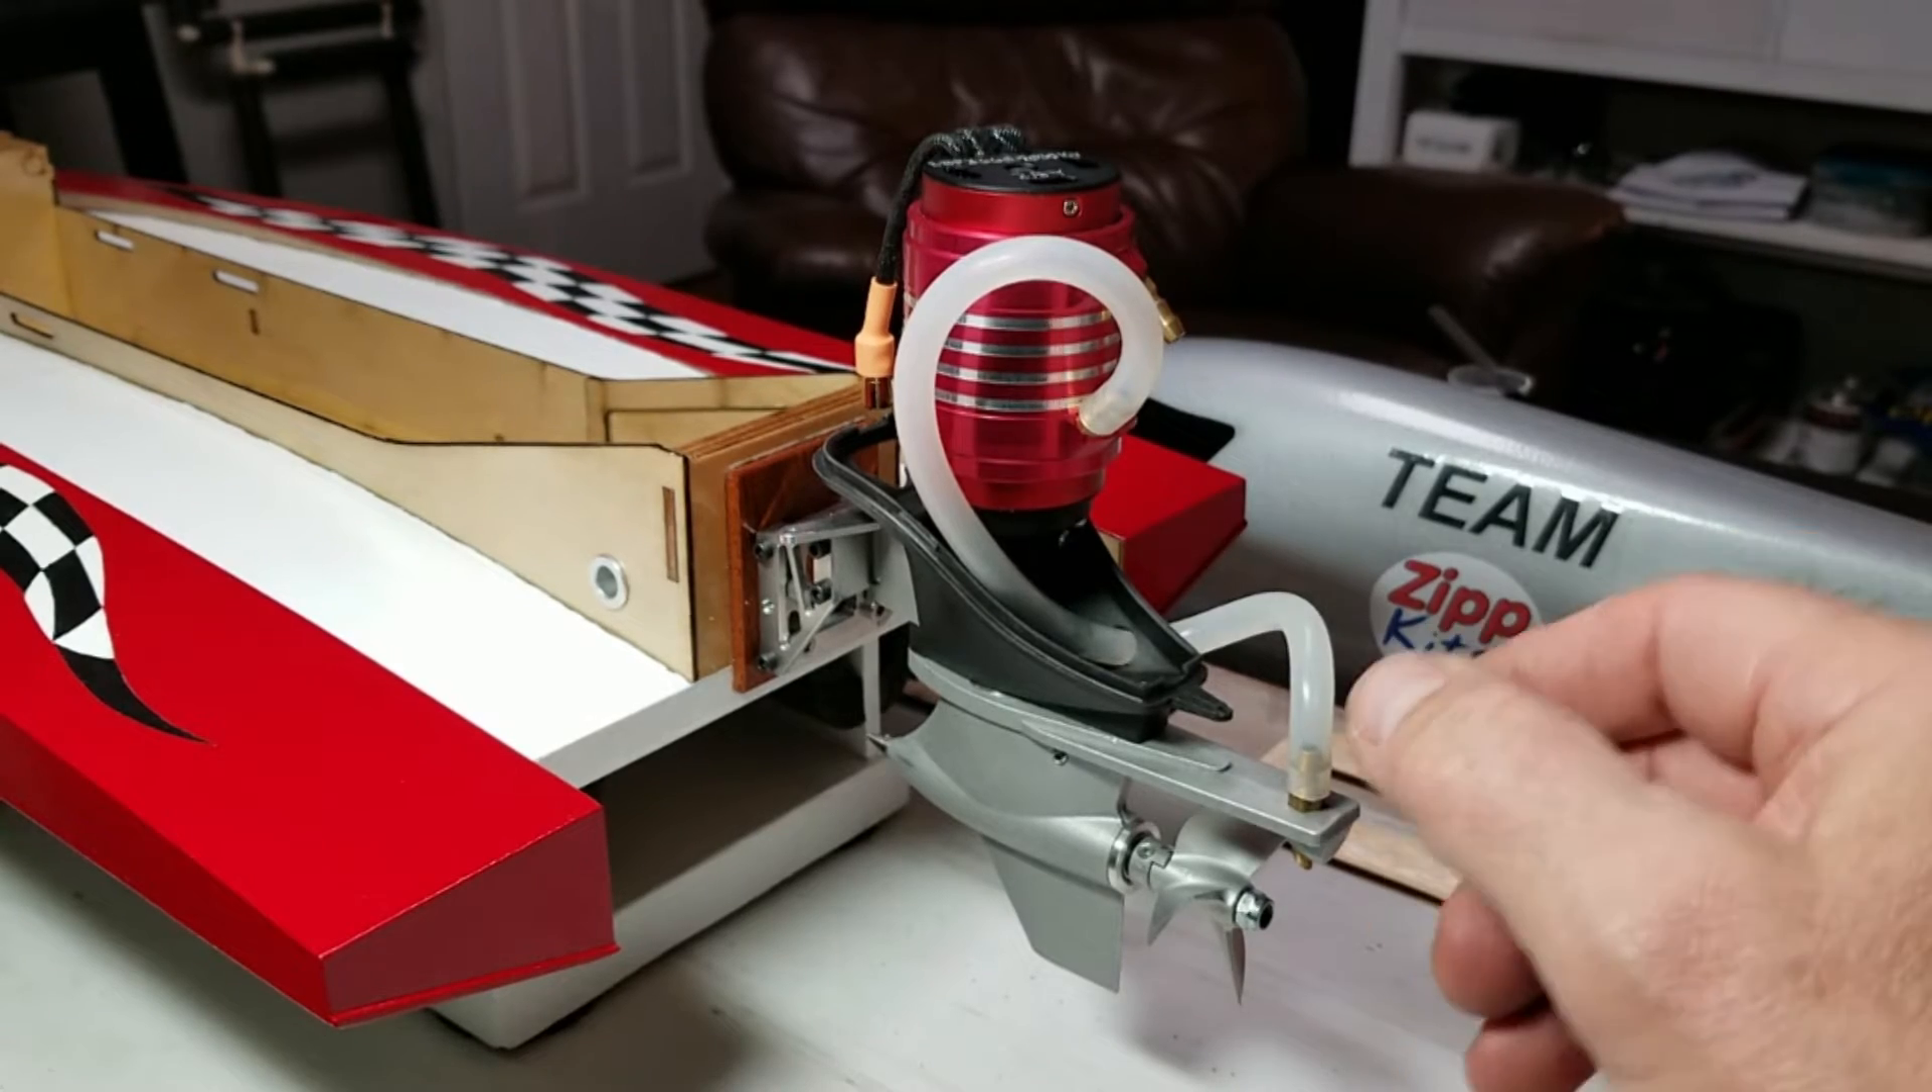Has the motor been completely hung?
Yes.